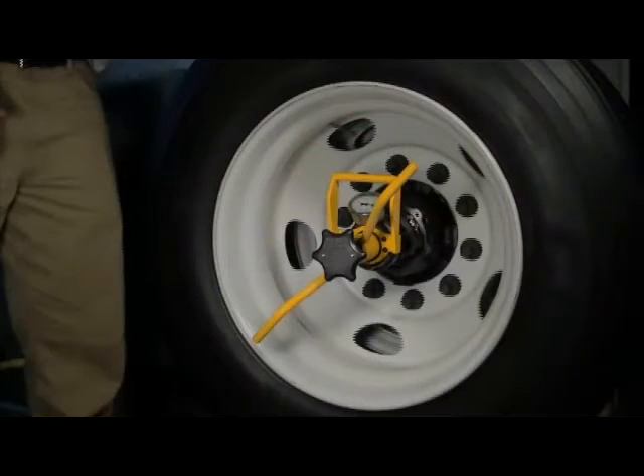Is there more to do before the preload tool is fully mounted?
No.